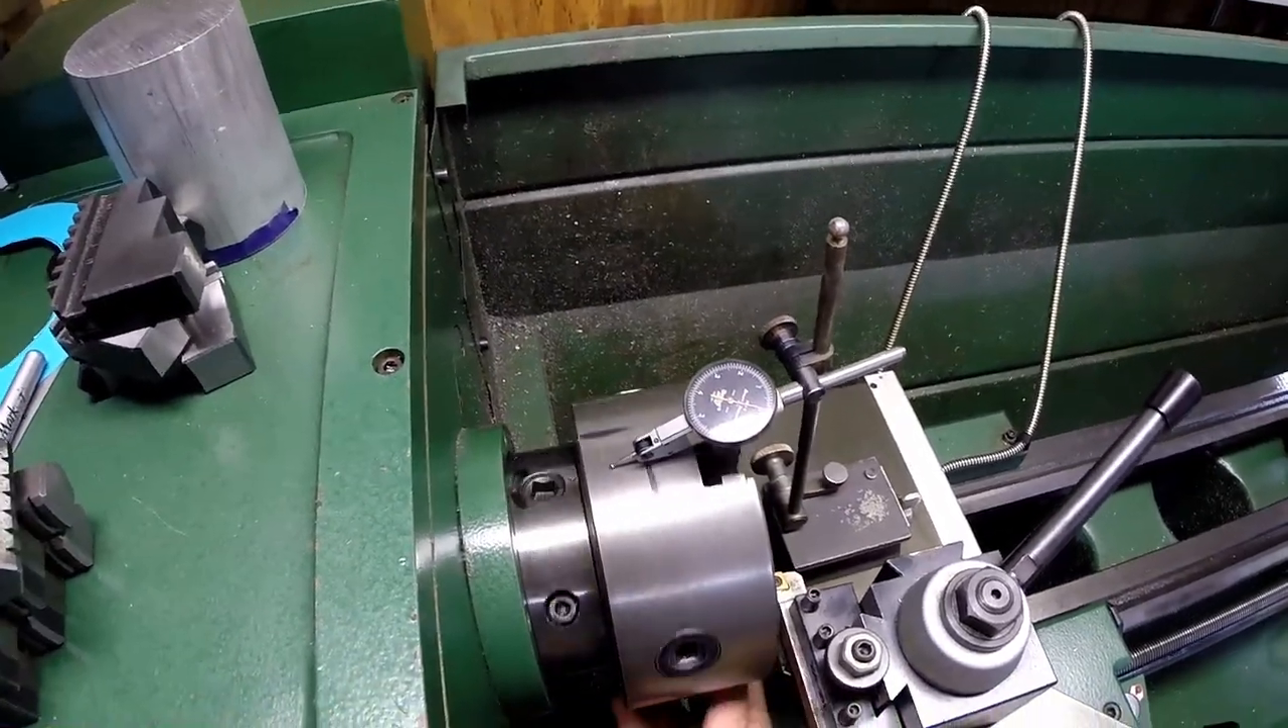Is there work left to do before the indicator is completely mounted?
No.